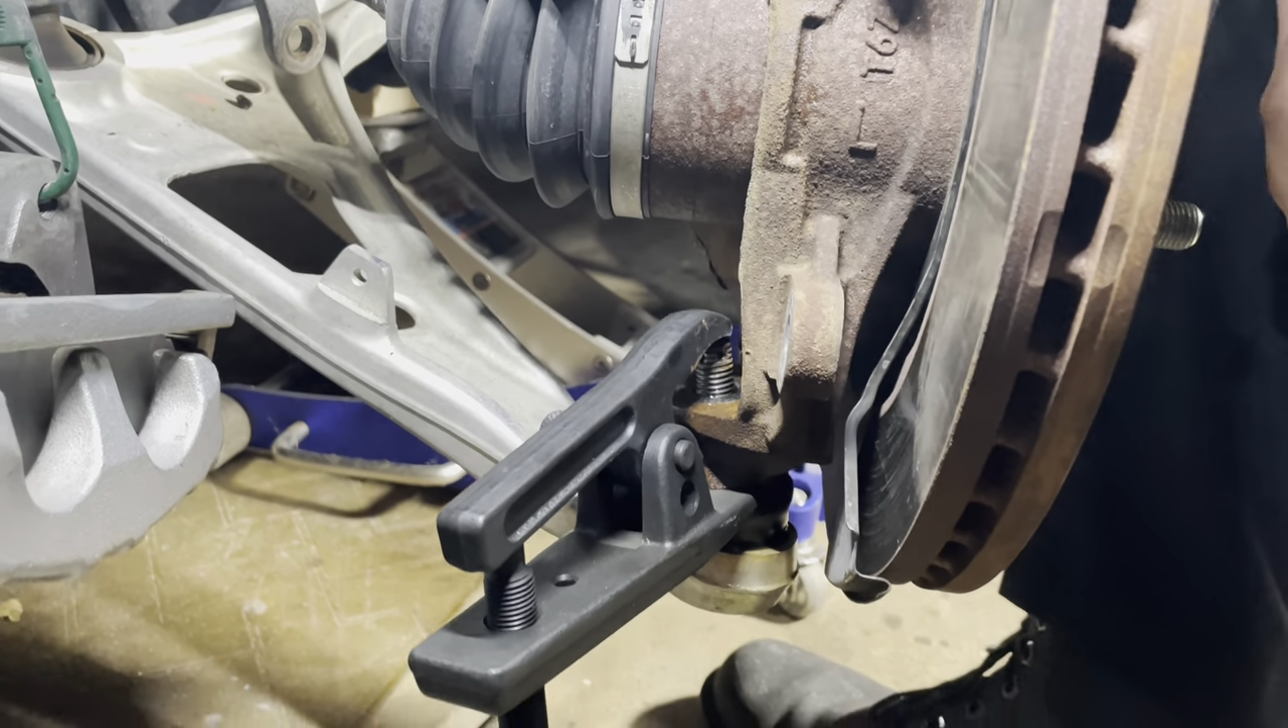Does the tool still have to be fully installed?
No.